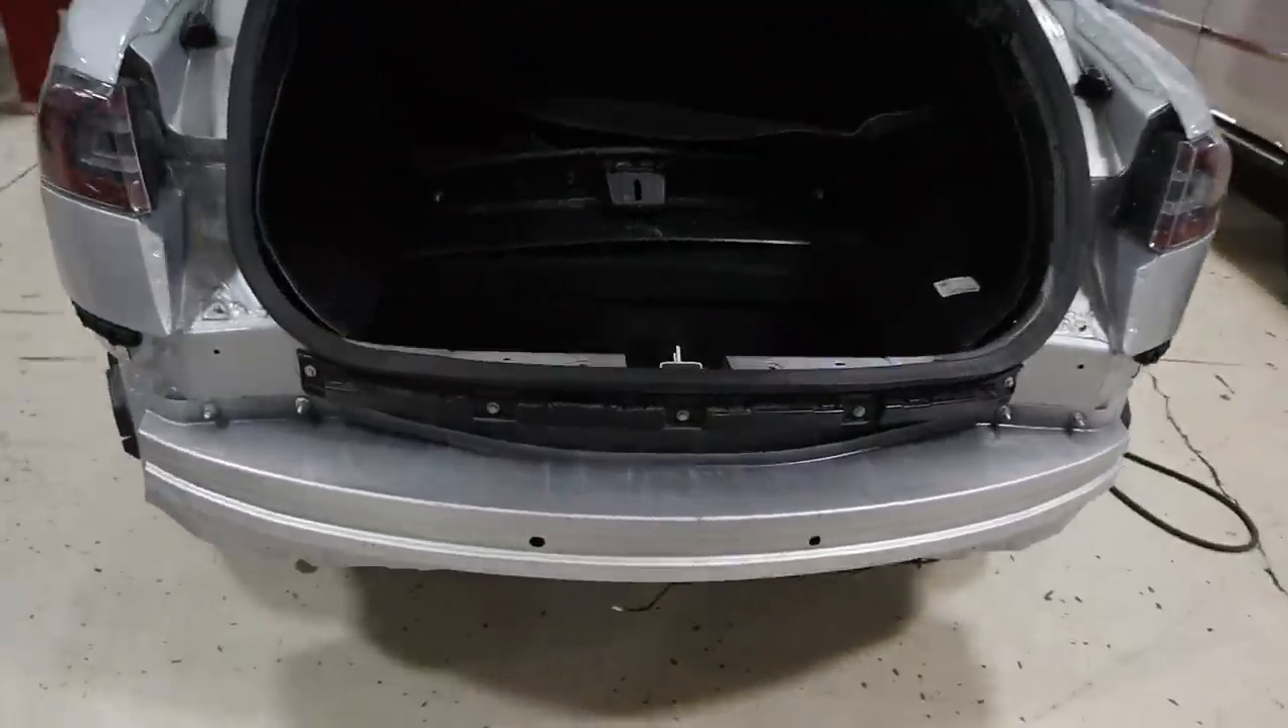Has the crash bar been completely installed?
Yes.